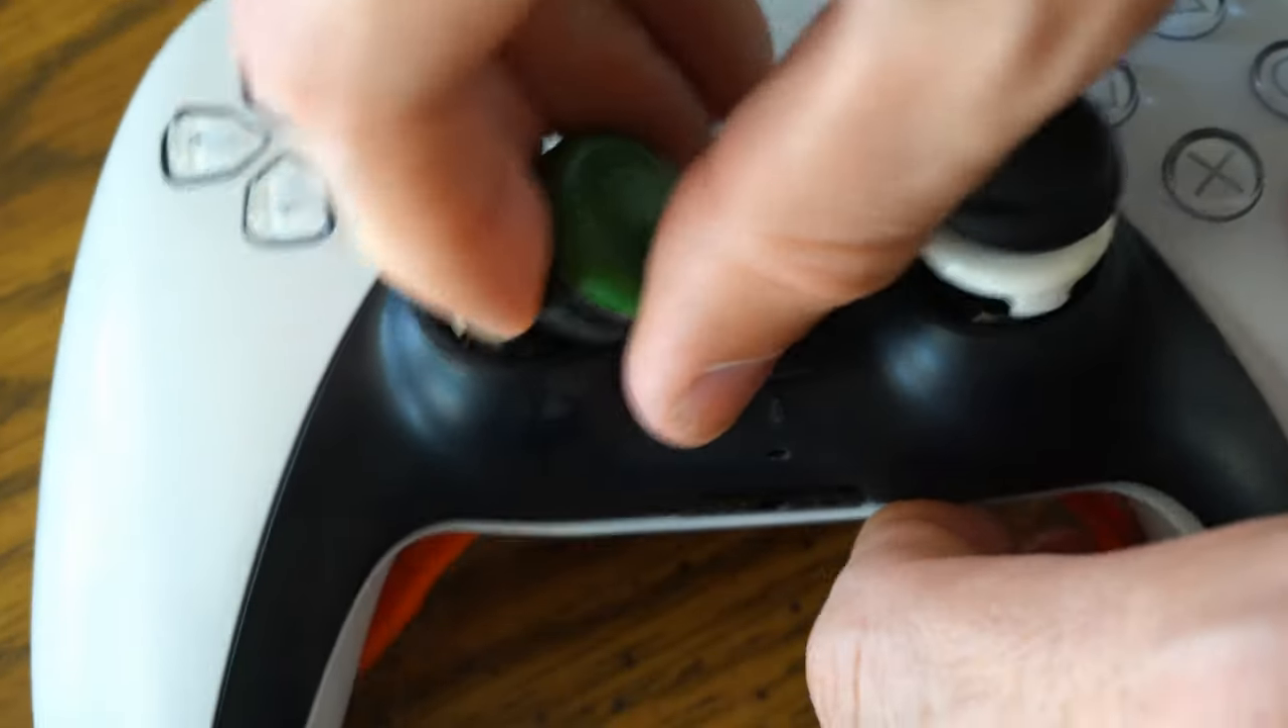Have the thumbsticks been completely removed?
No.